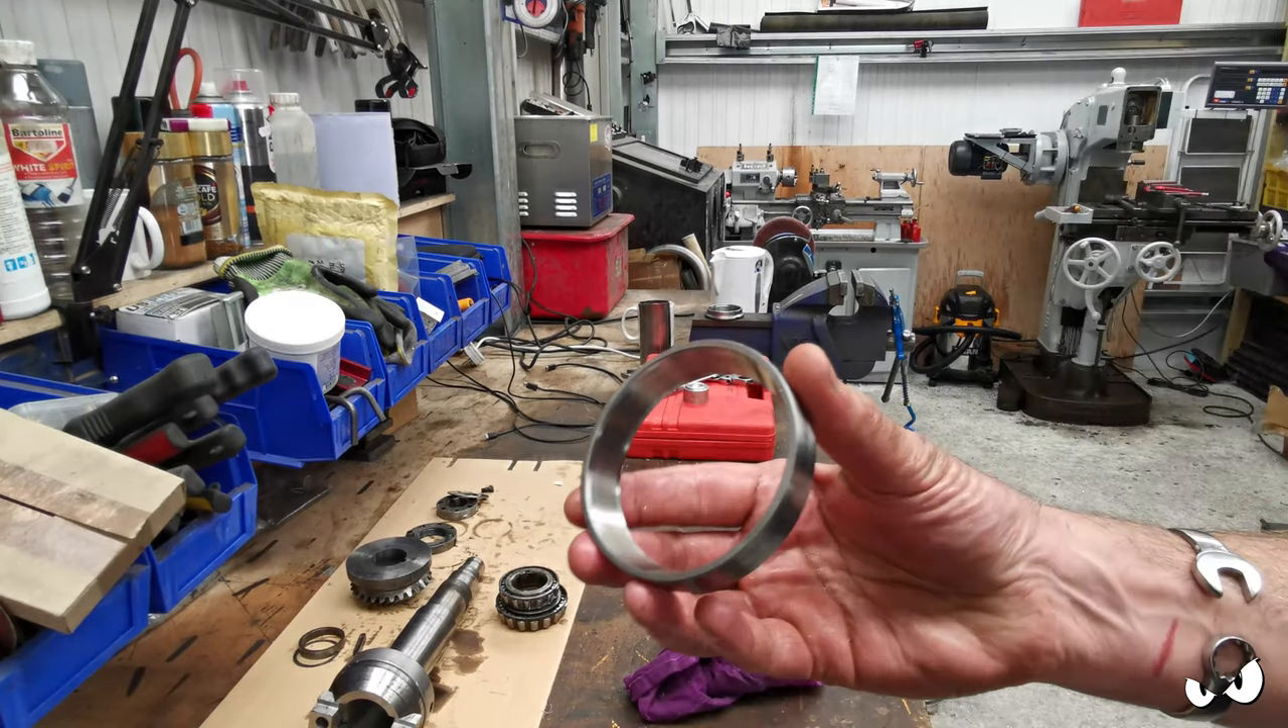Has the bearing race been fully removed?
Yes.